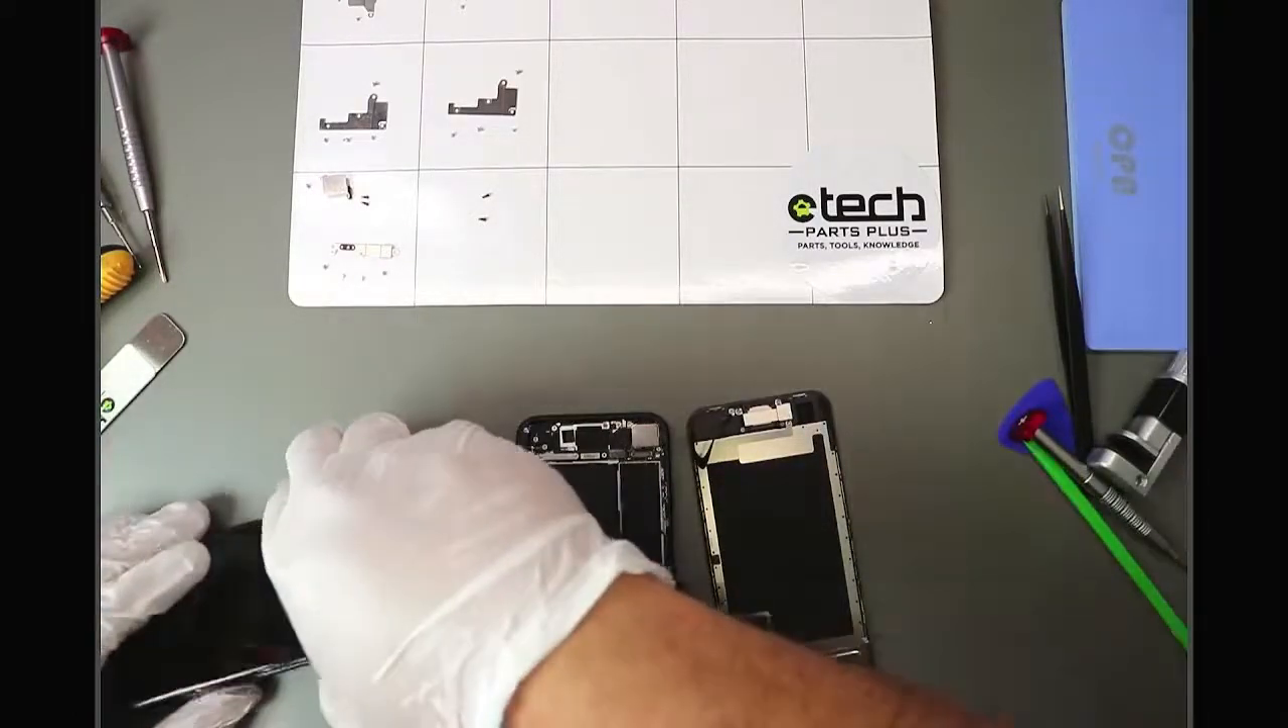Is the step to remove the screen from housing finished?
Yes.